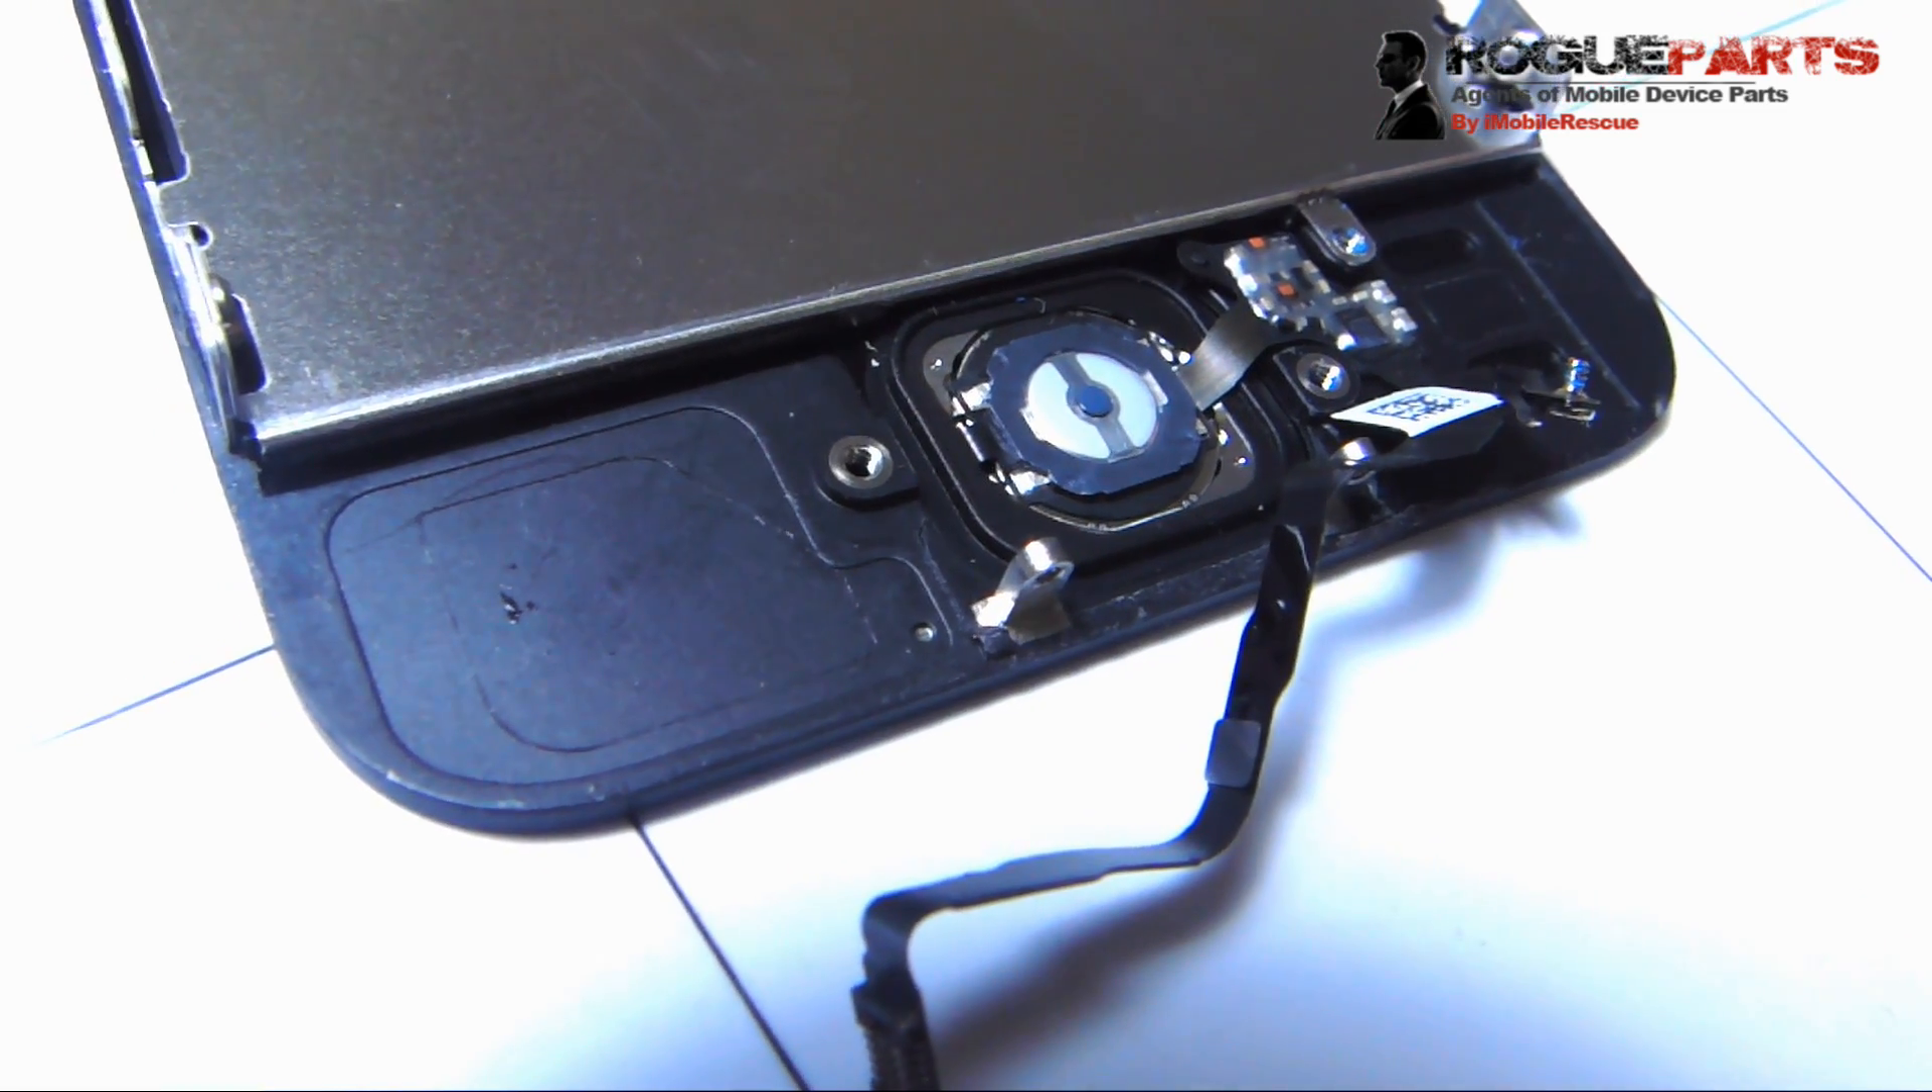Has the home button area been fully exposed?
Yes.